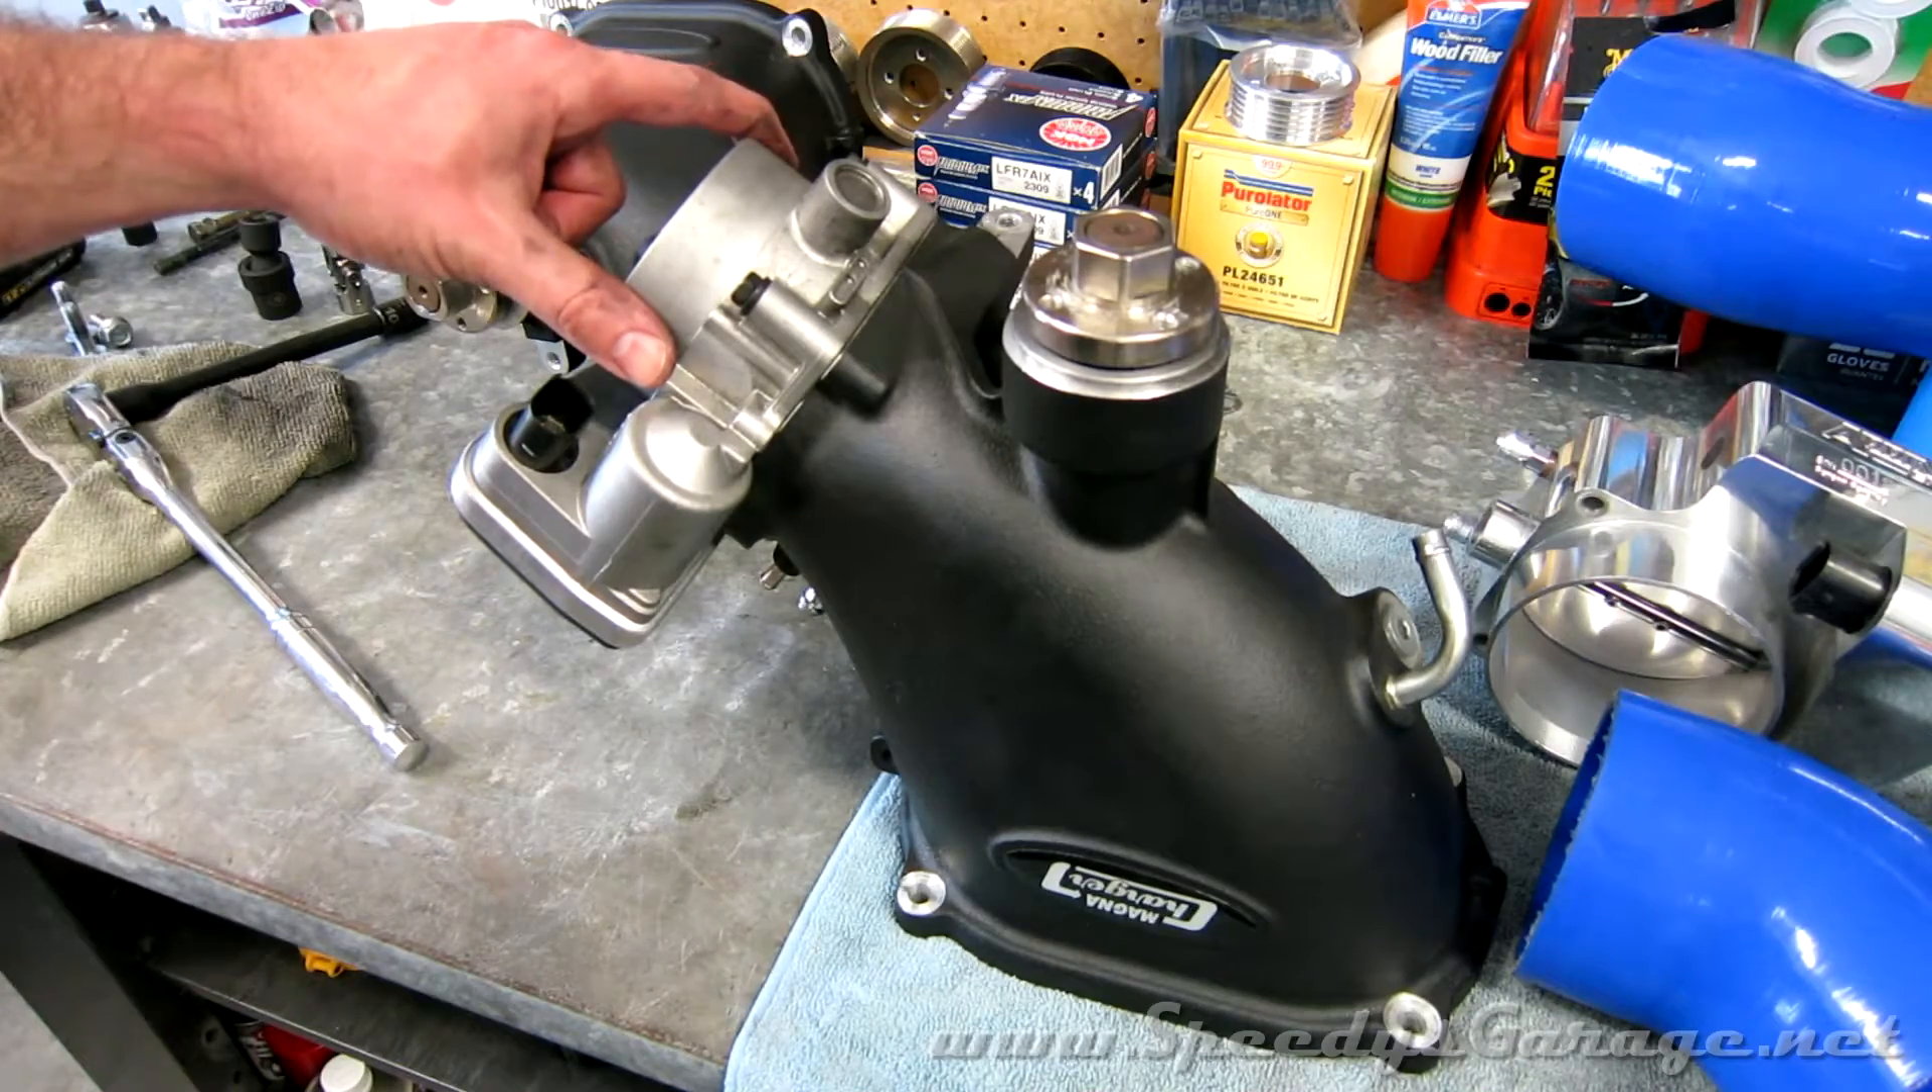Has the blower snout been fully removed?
Yes.